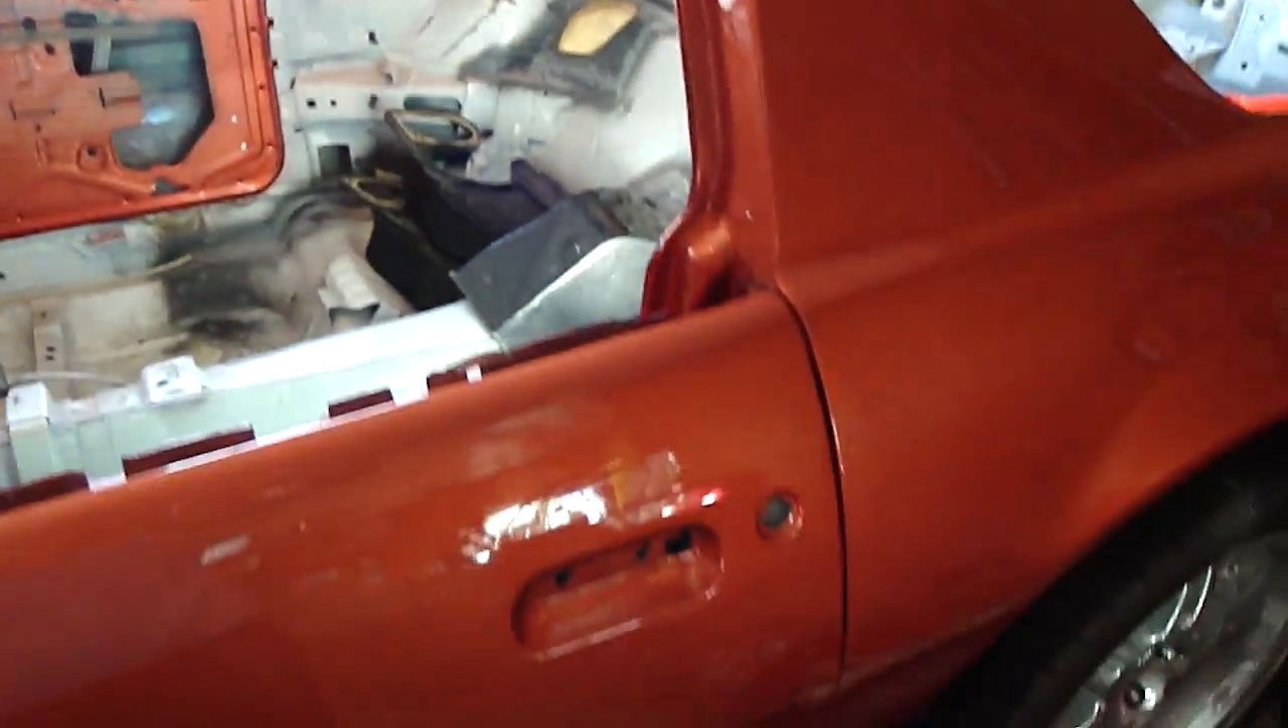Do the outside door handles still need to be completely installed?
Yes.